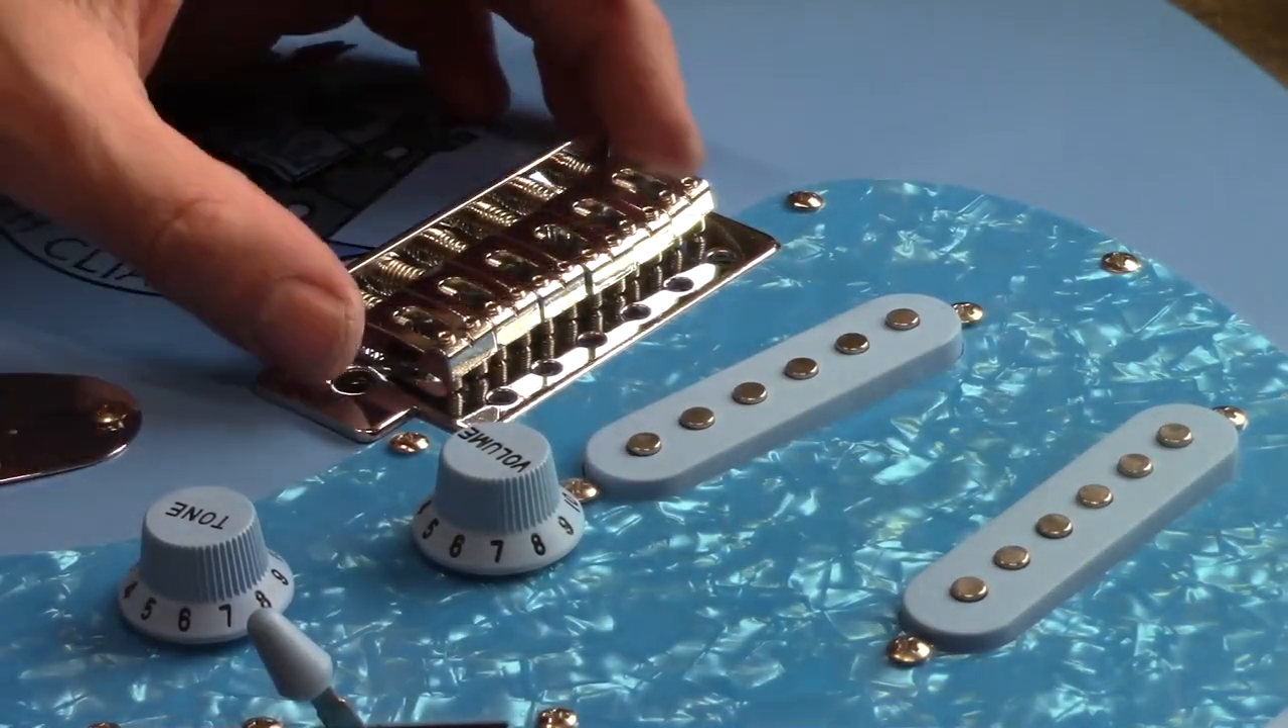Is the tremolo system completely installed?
No.